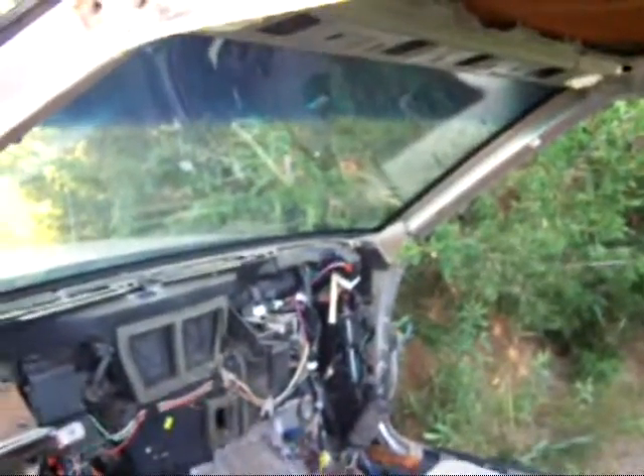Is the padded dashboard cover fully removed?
Yes.